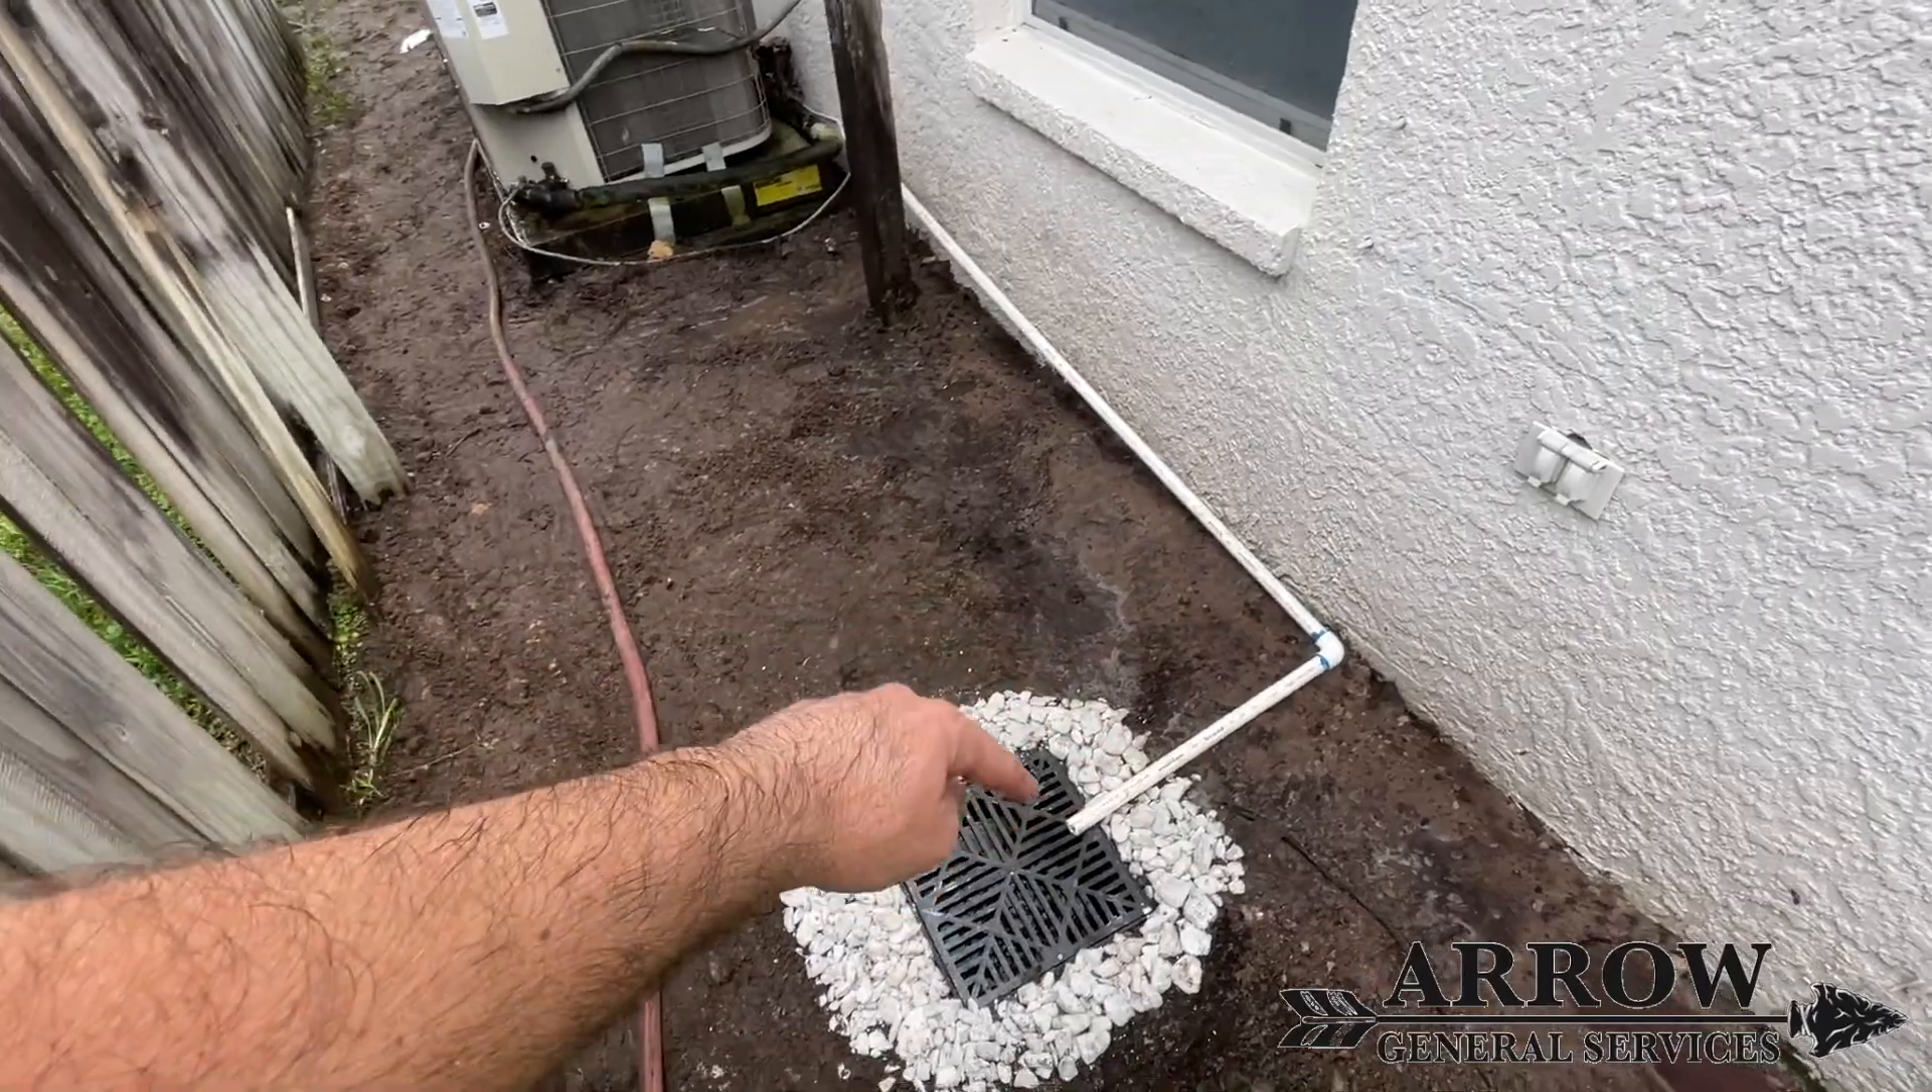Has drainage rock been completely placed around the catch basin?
Yes.